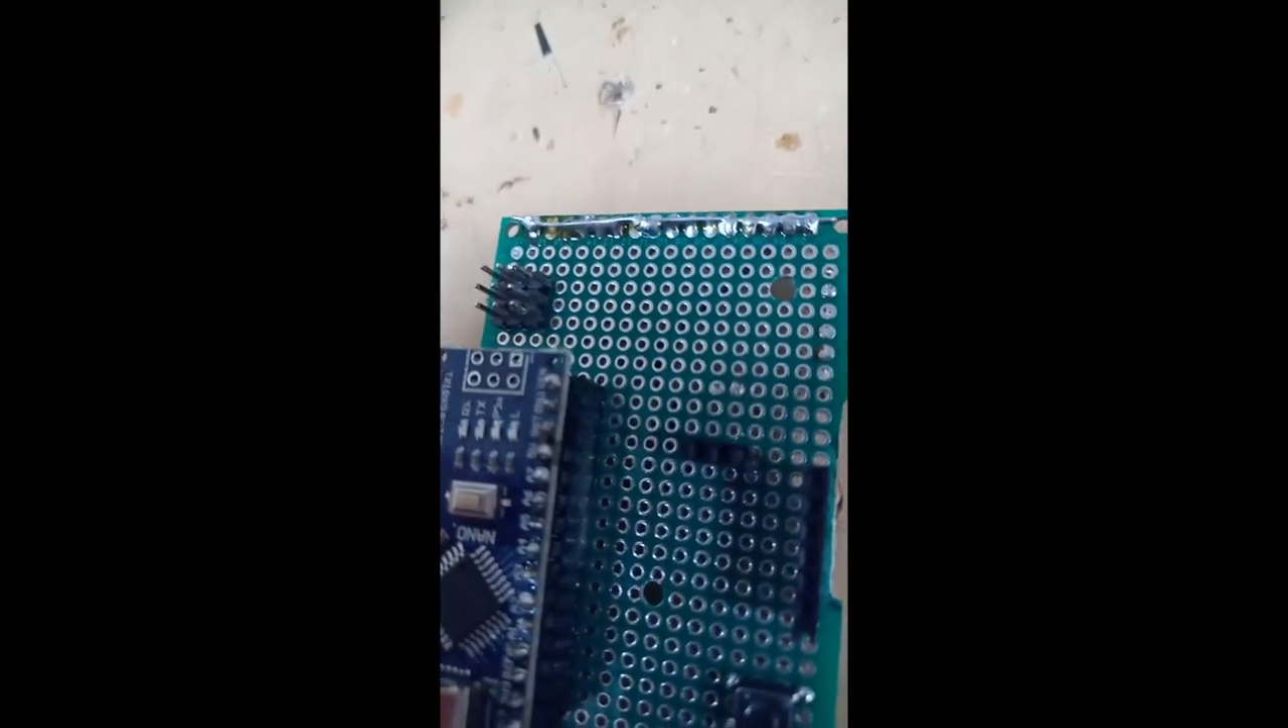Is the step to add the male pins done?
Yes.